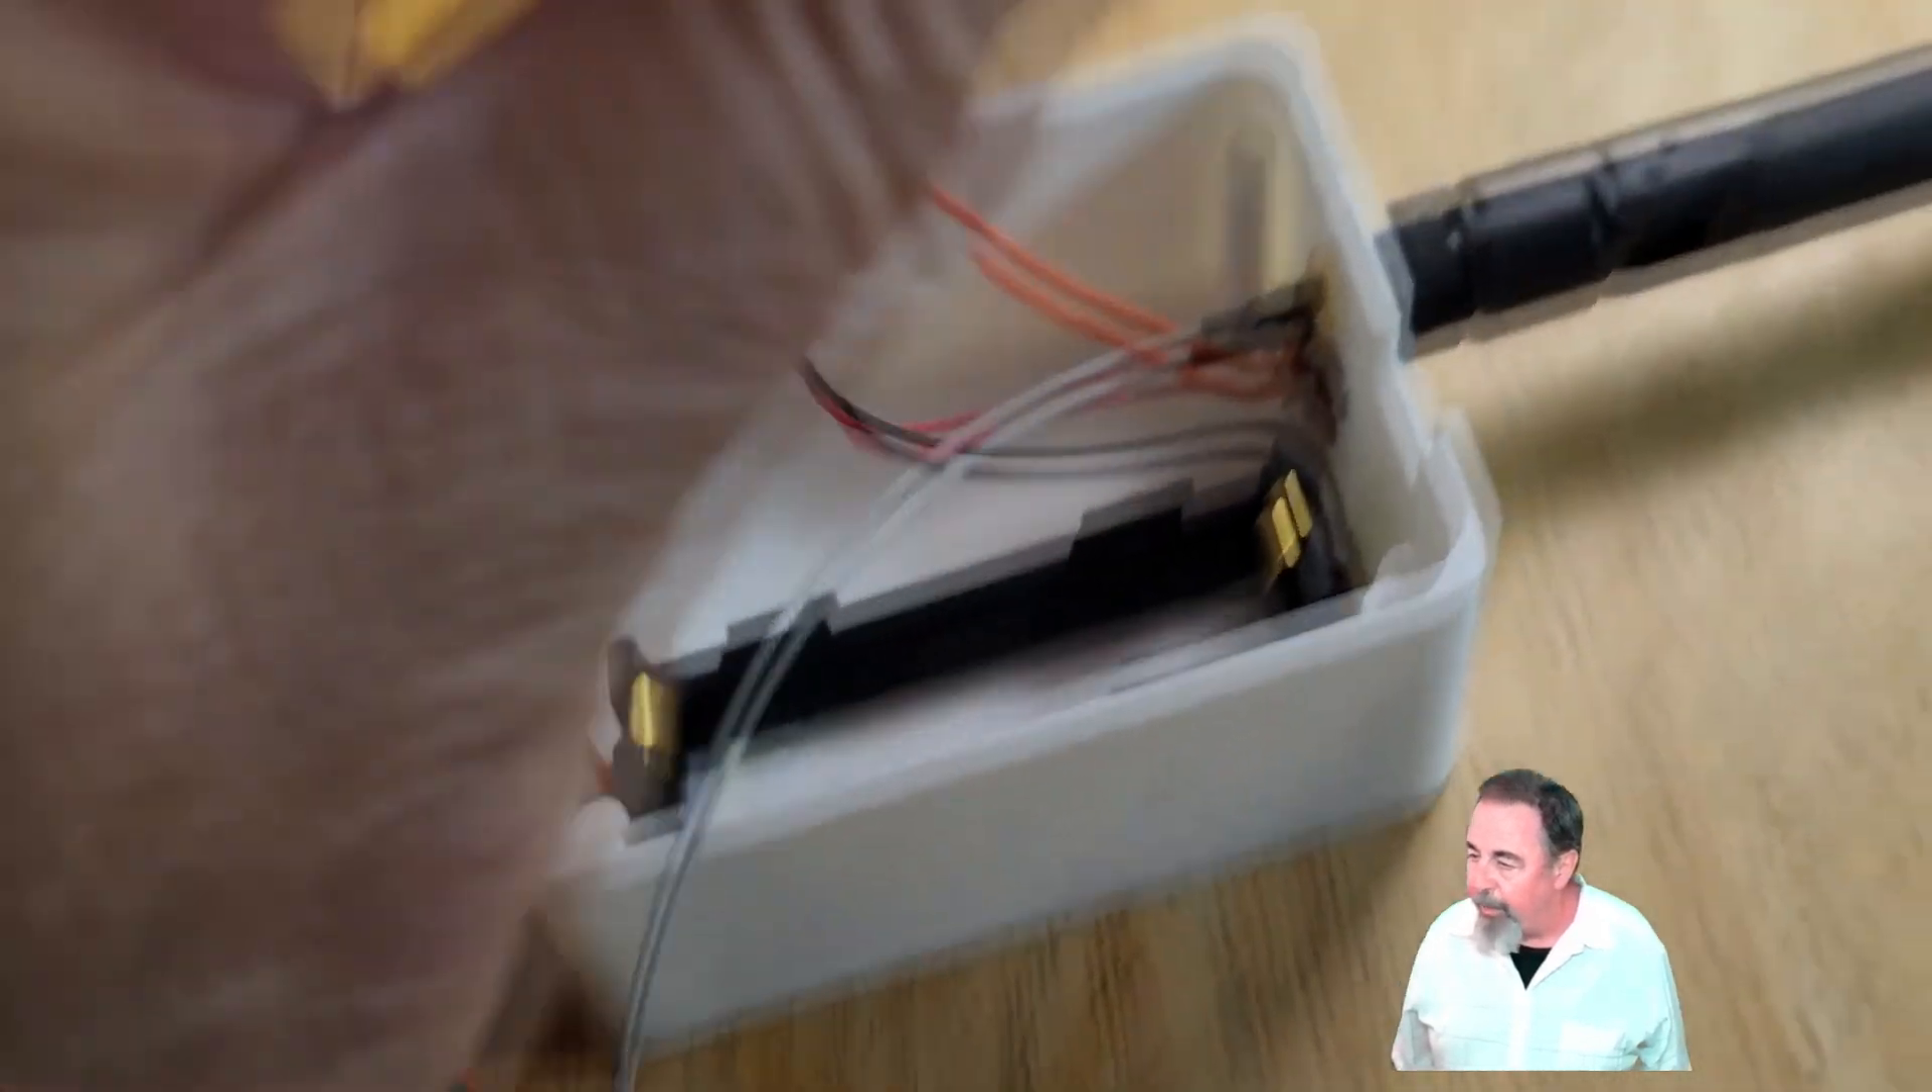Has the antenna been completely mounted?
Yes.